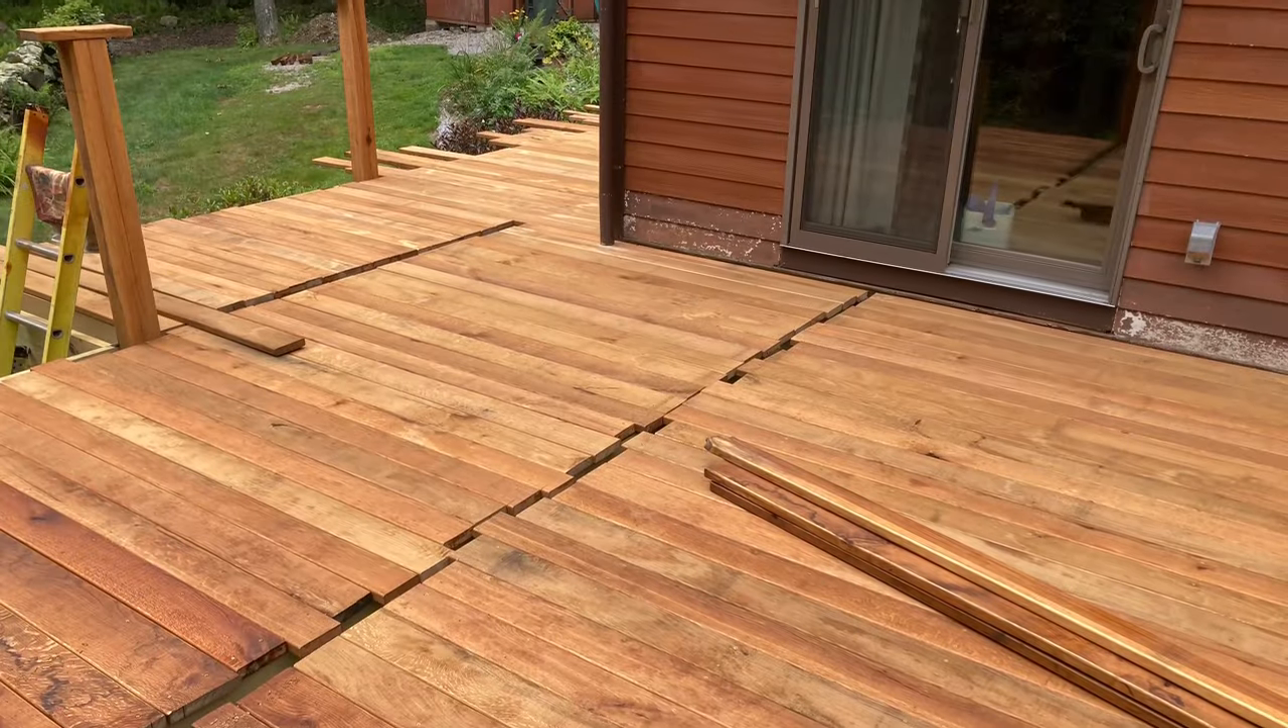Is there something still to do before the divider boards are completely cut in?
Yes.